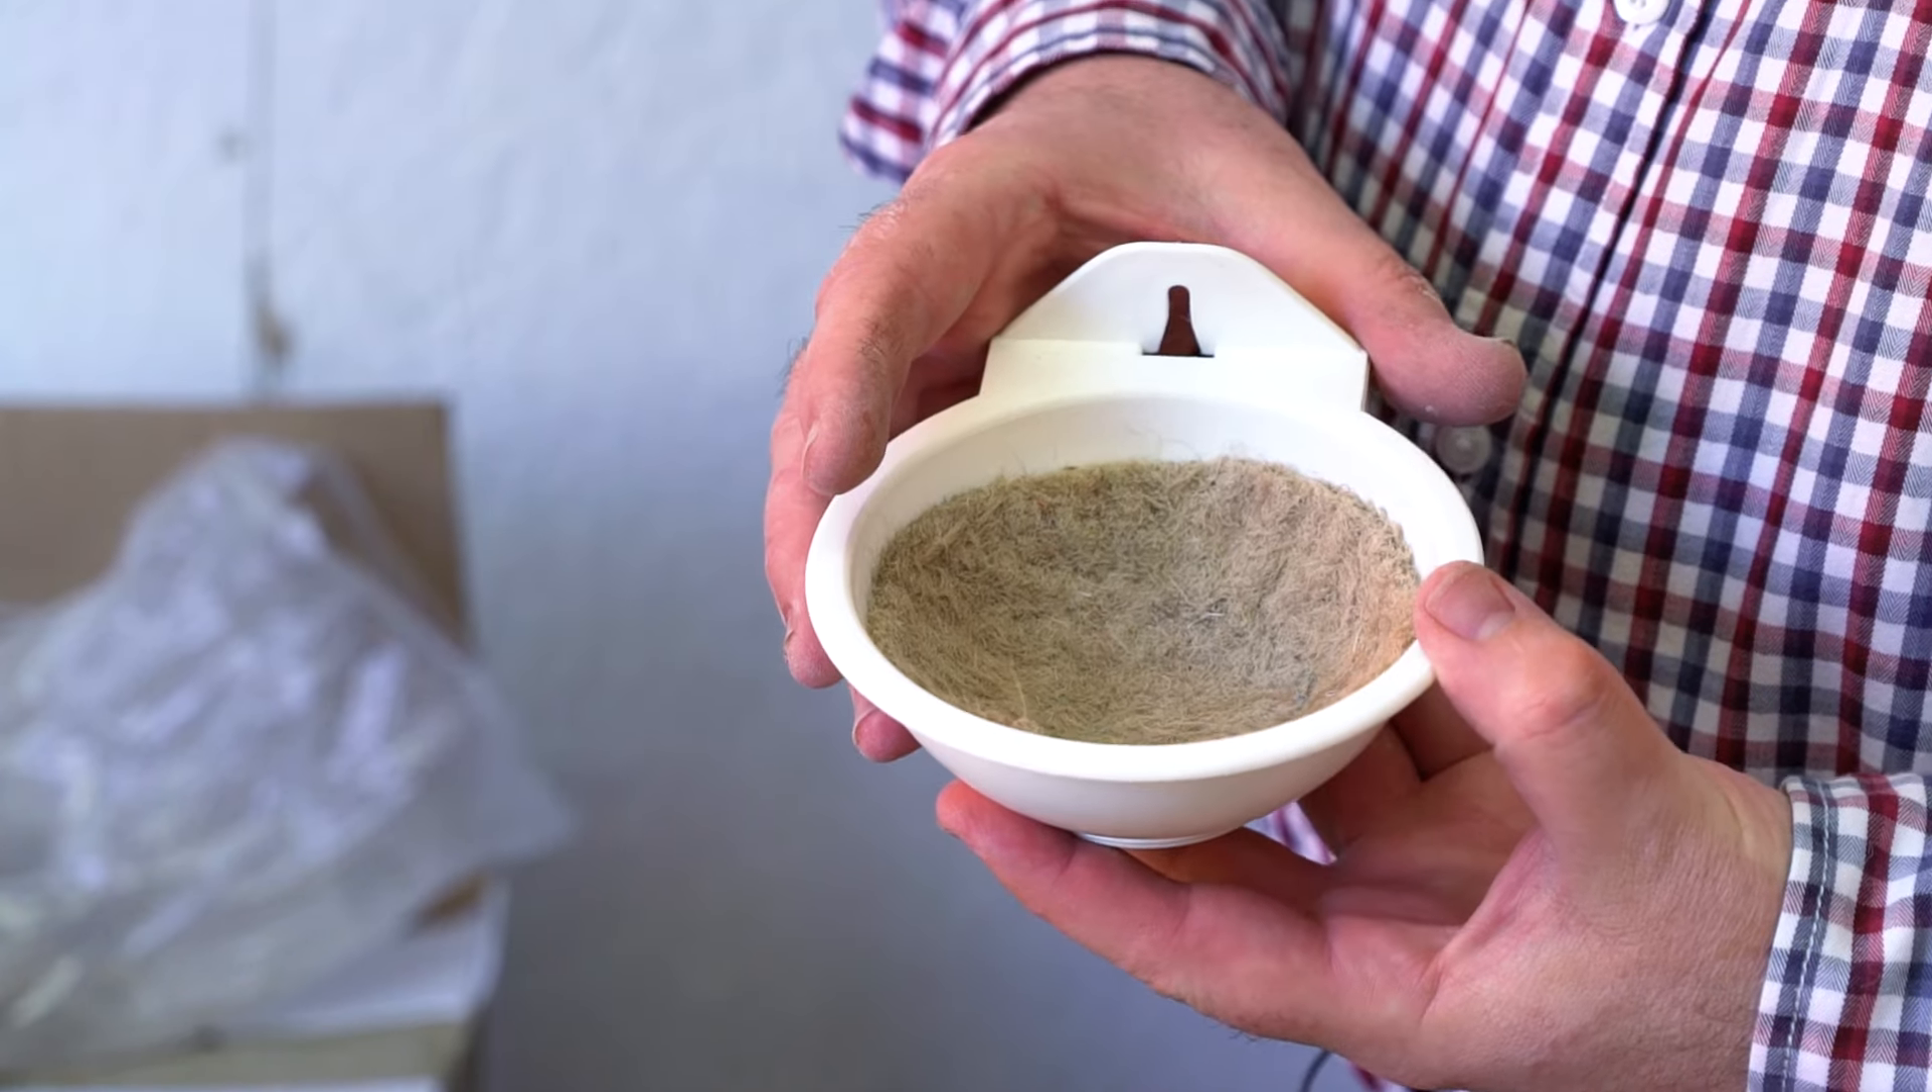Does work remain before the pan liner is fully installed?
No.